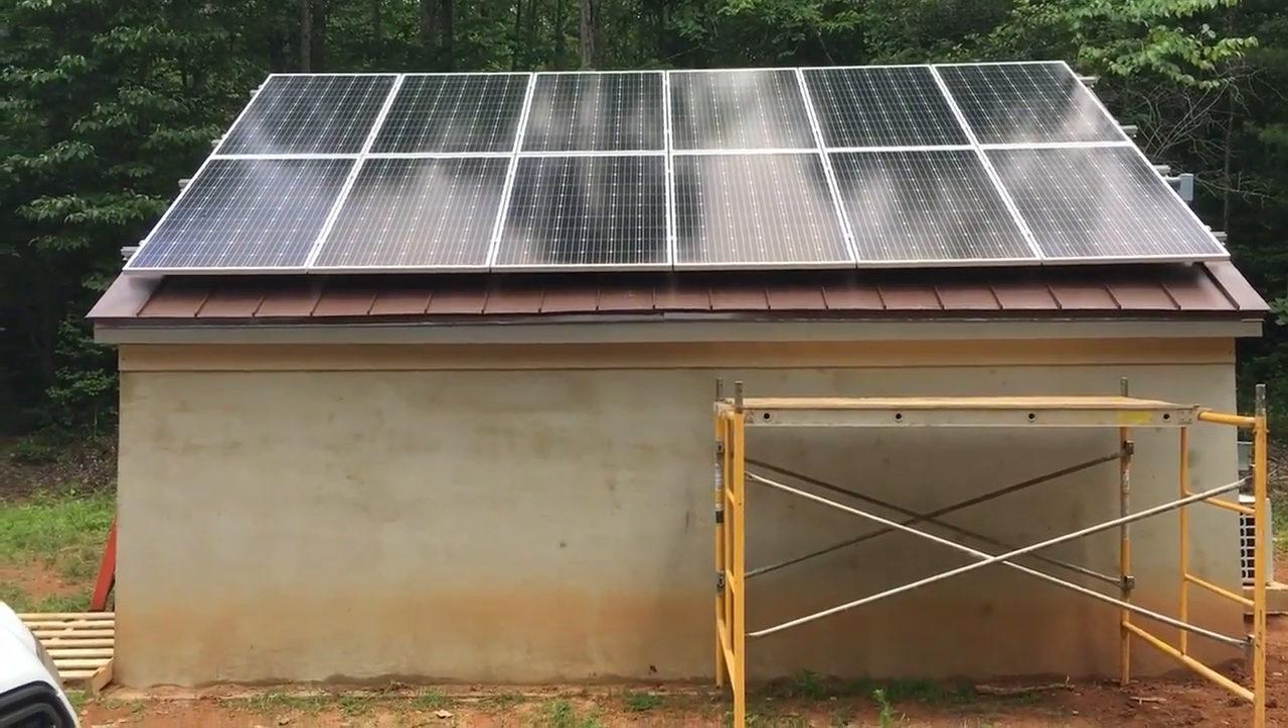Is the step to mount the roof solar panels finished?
Yes.